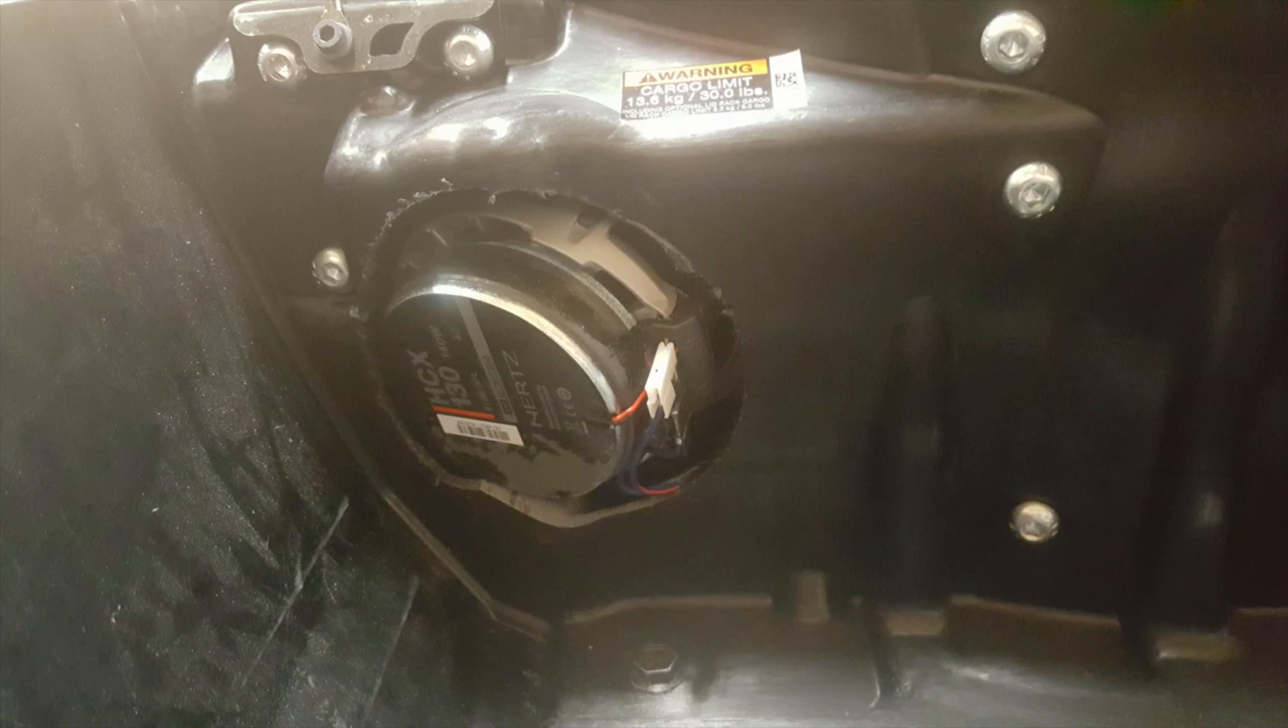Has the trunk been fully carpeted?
No.